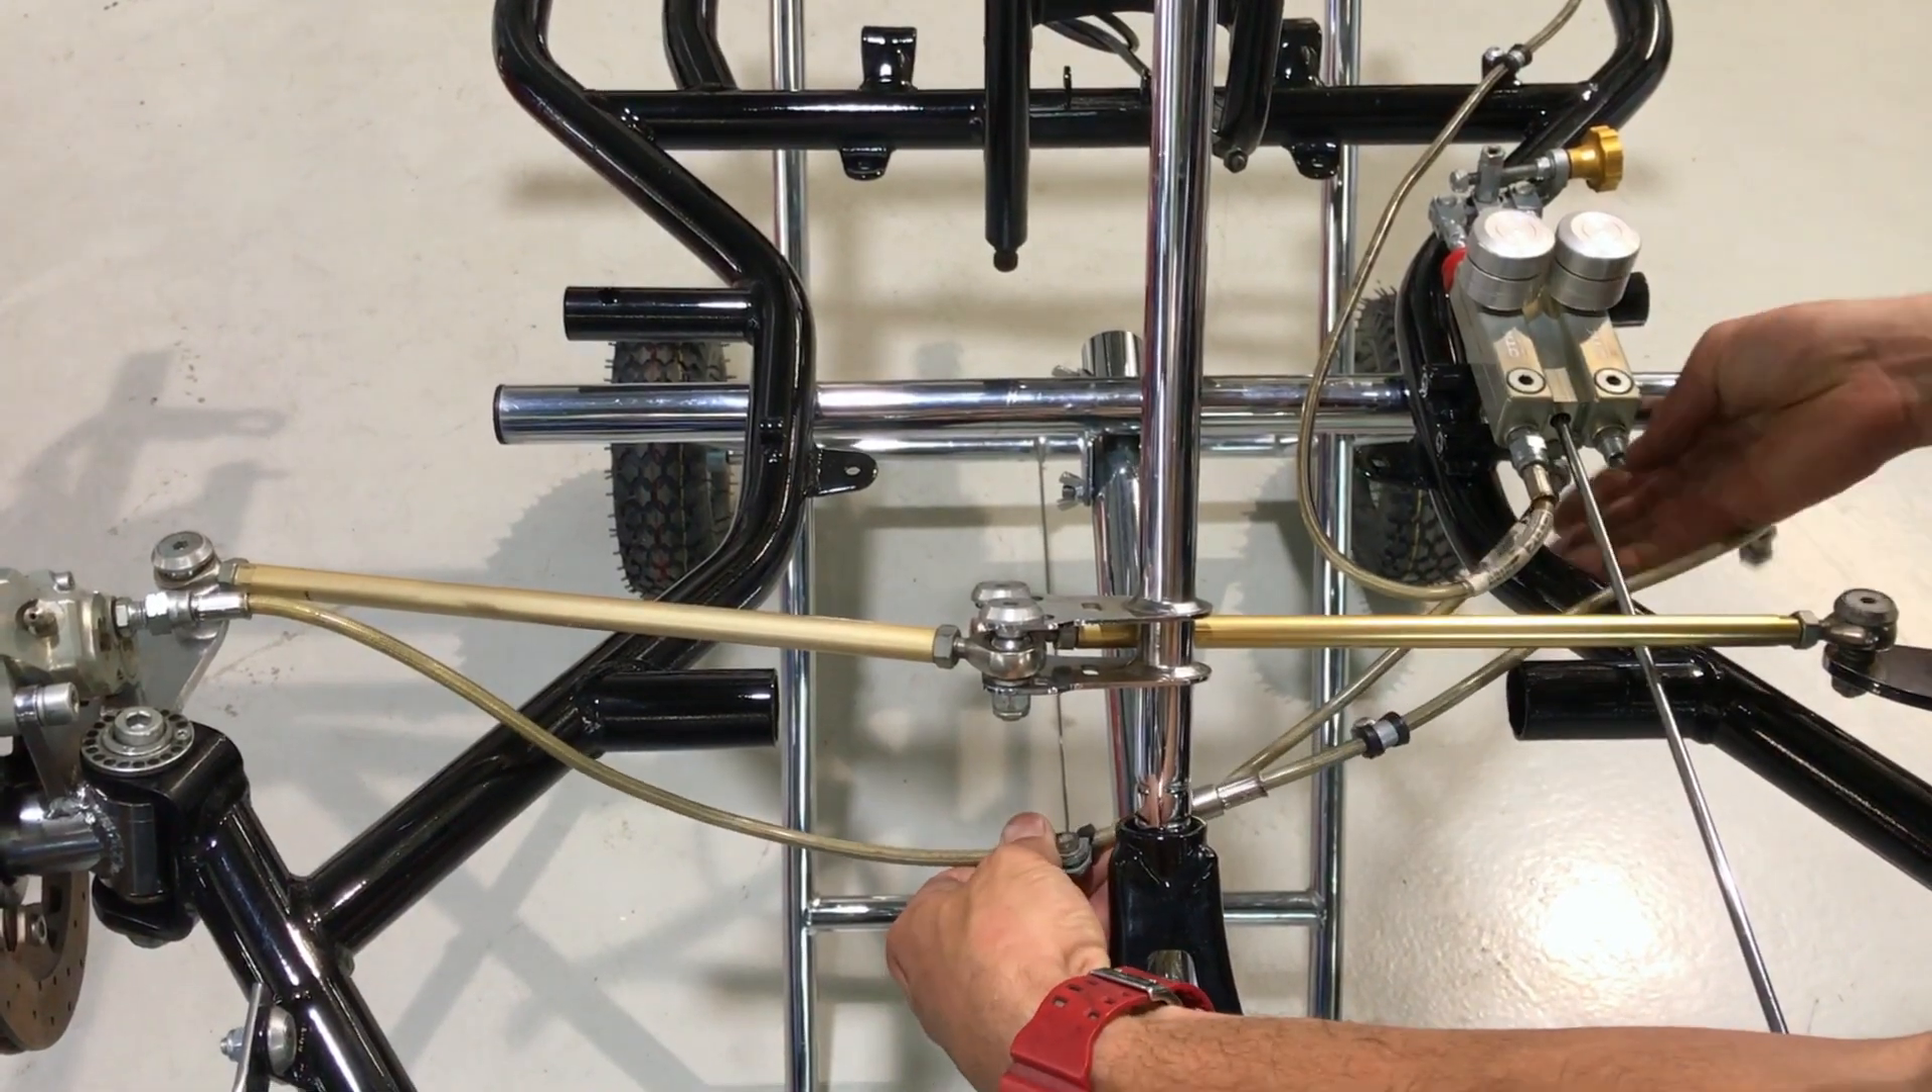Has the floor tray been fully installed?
No.